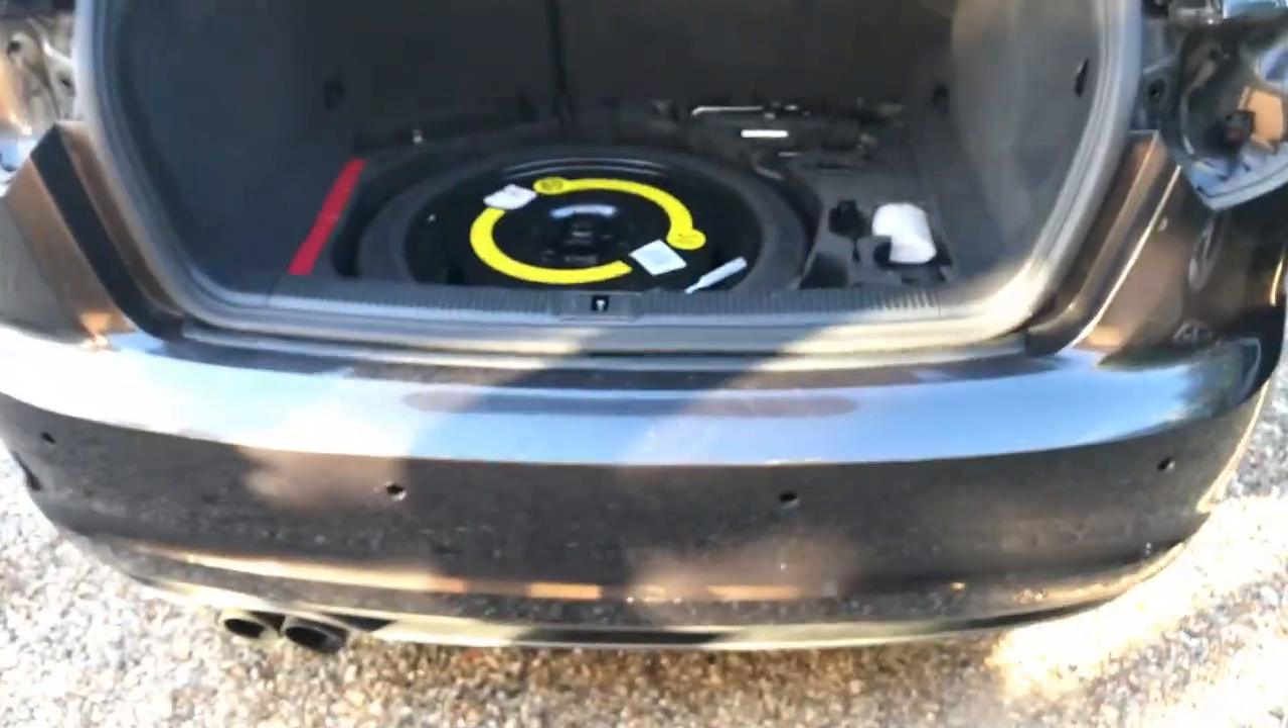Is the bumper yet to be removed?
Yes.